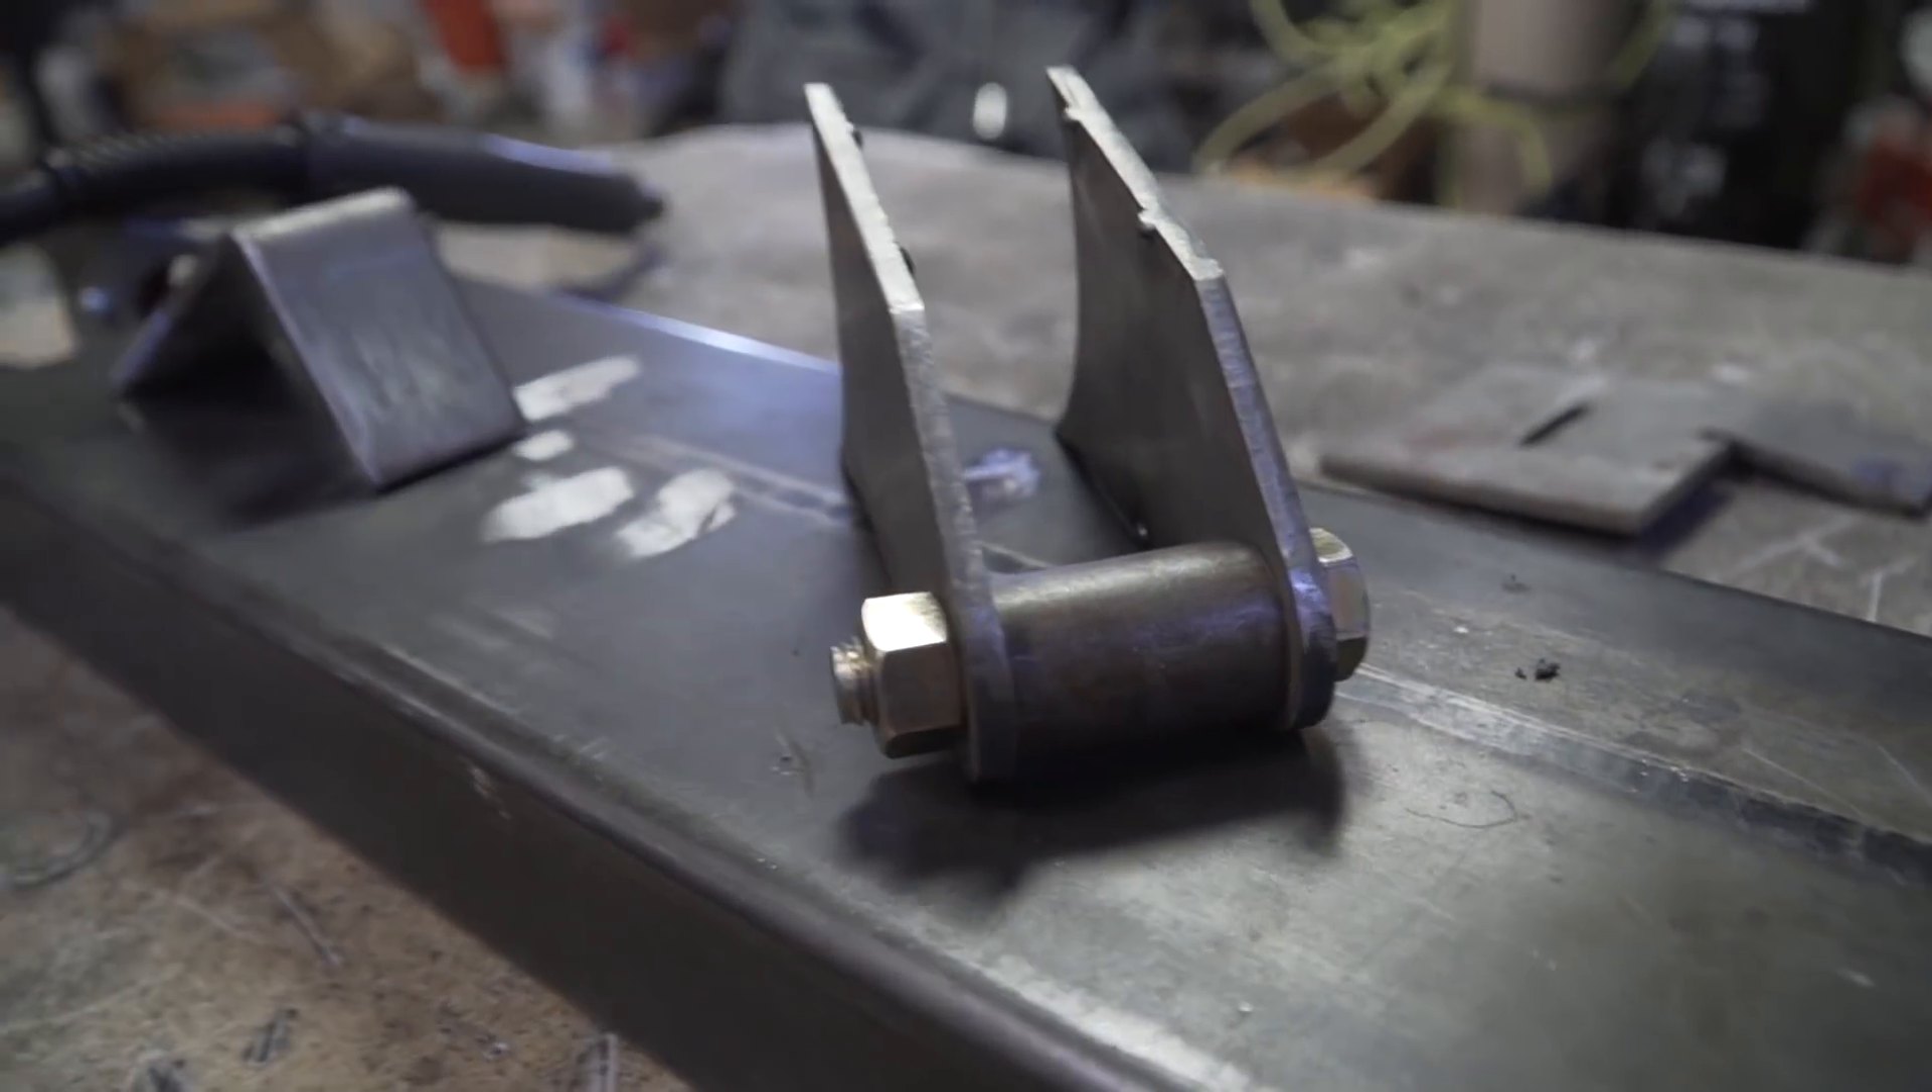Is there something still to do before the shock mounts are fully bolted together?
No.